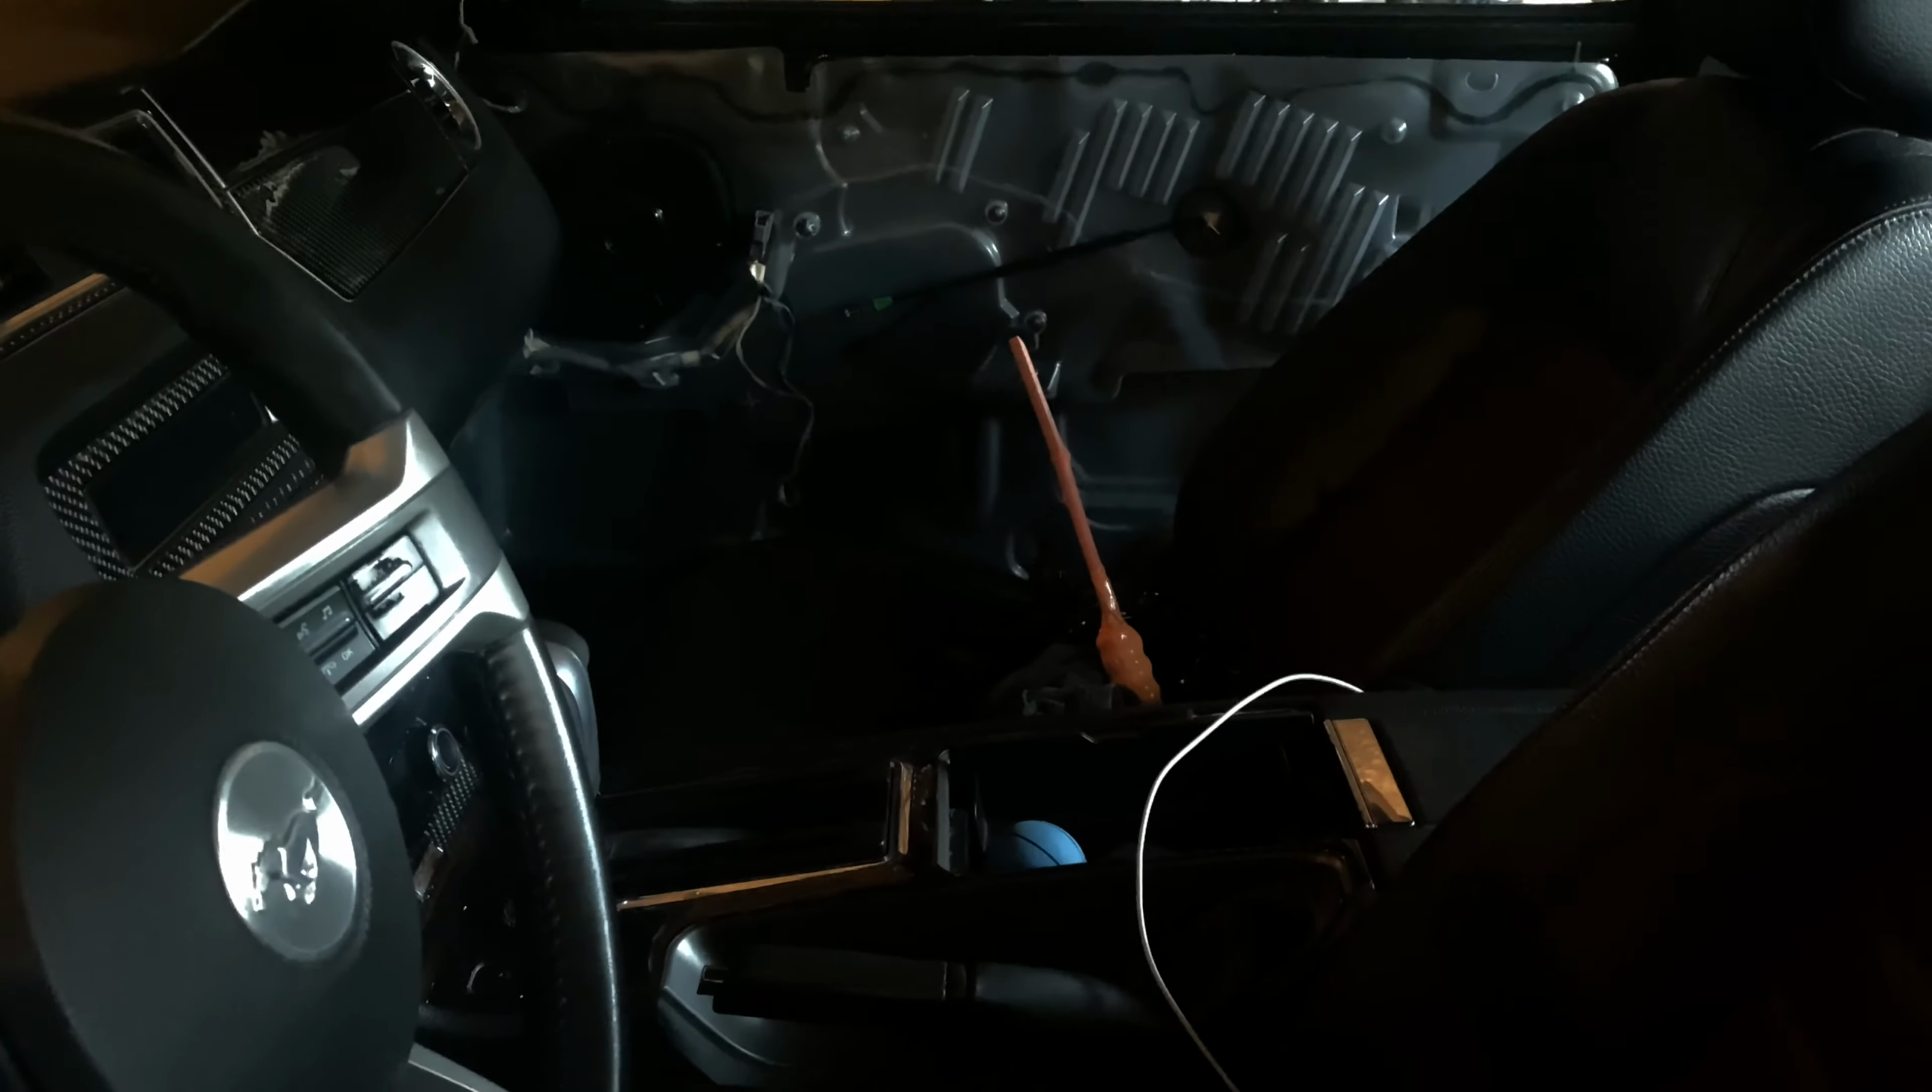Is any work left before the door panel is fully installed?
Yes.